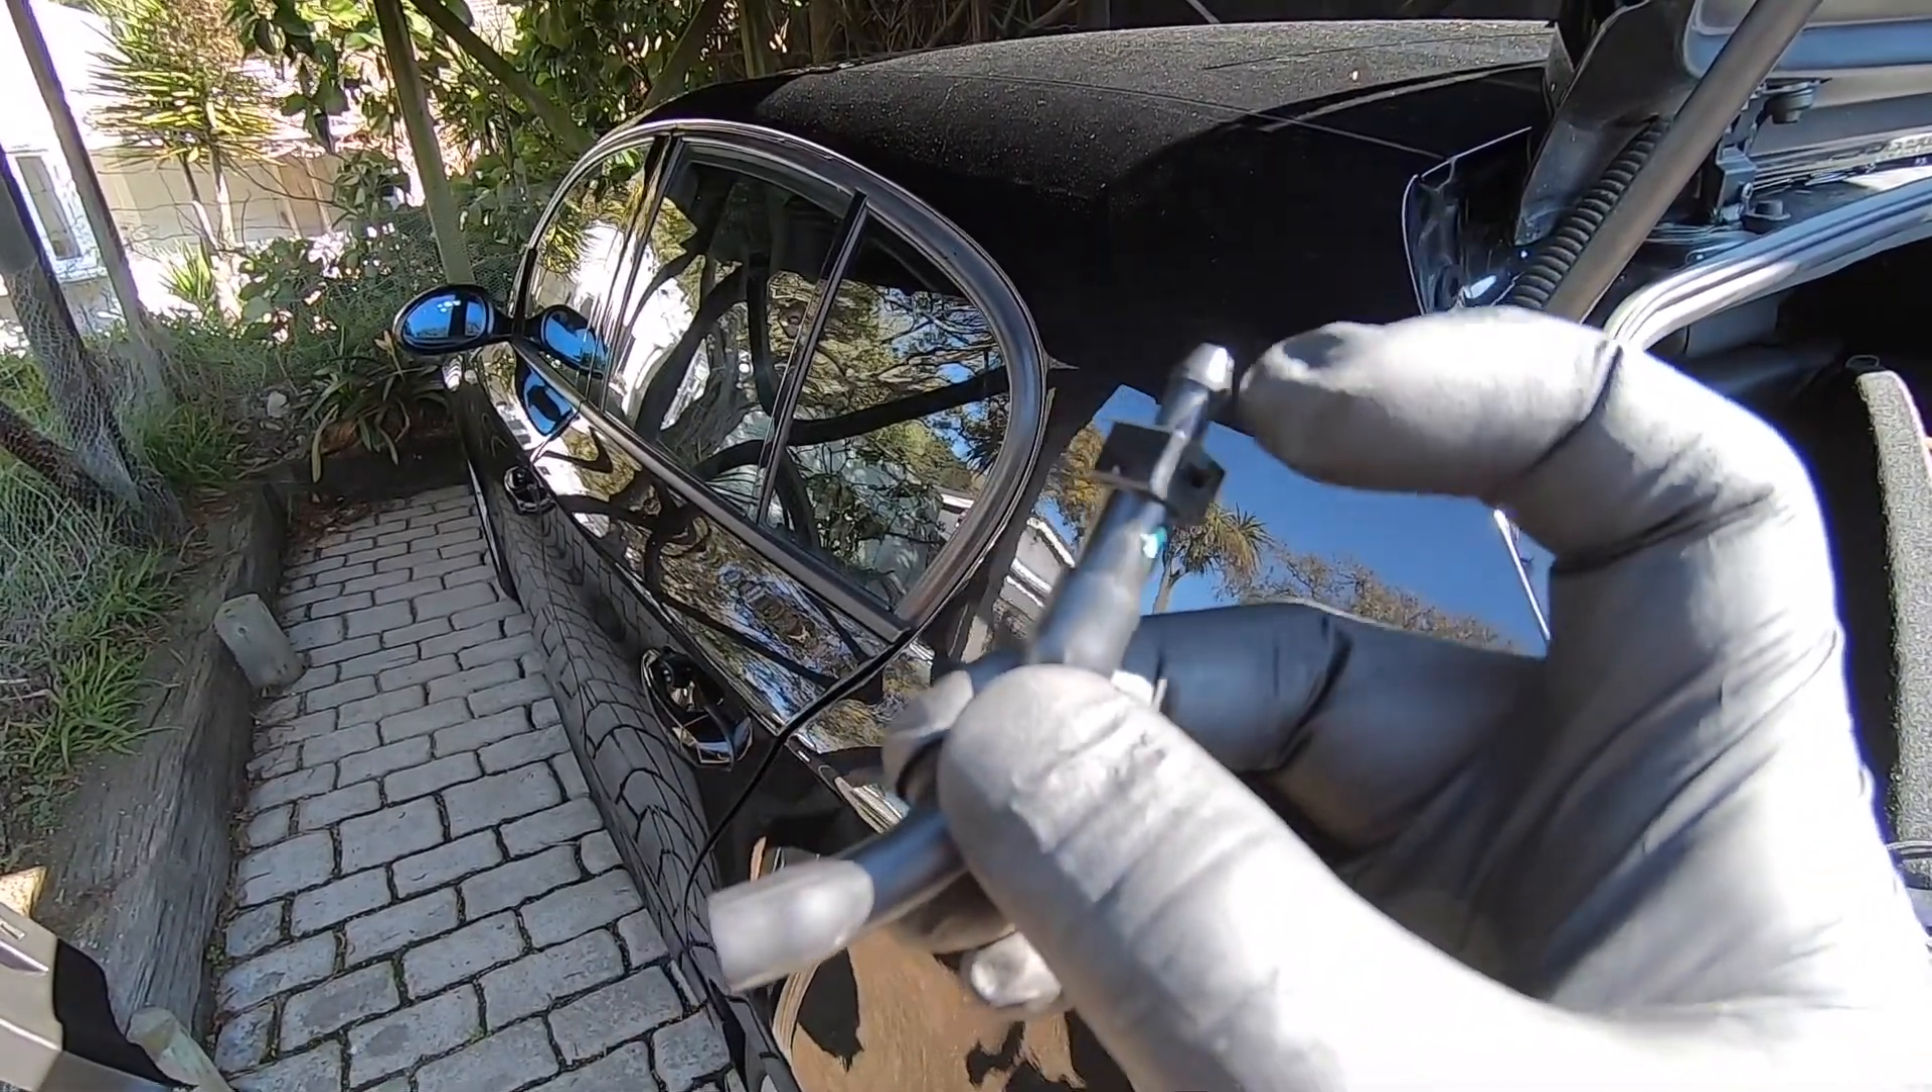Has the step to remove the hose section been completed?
Yes.